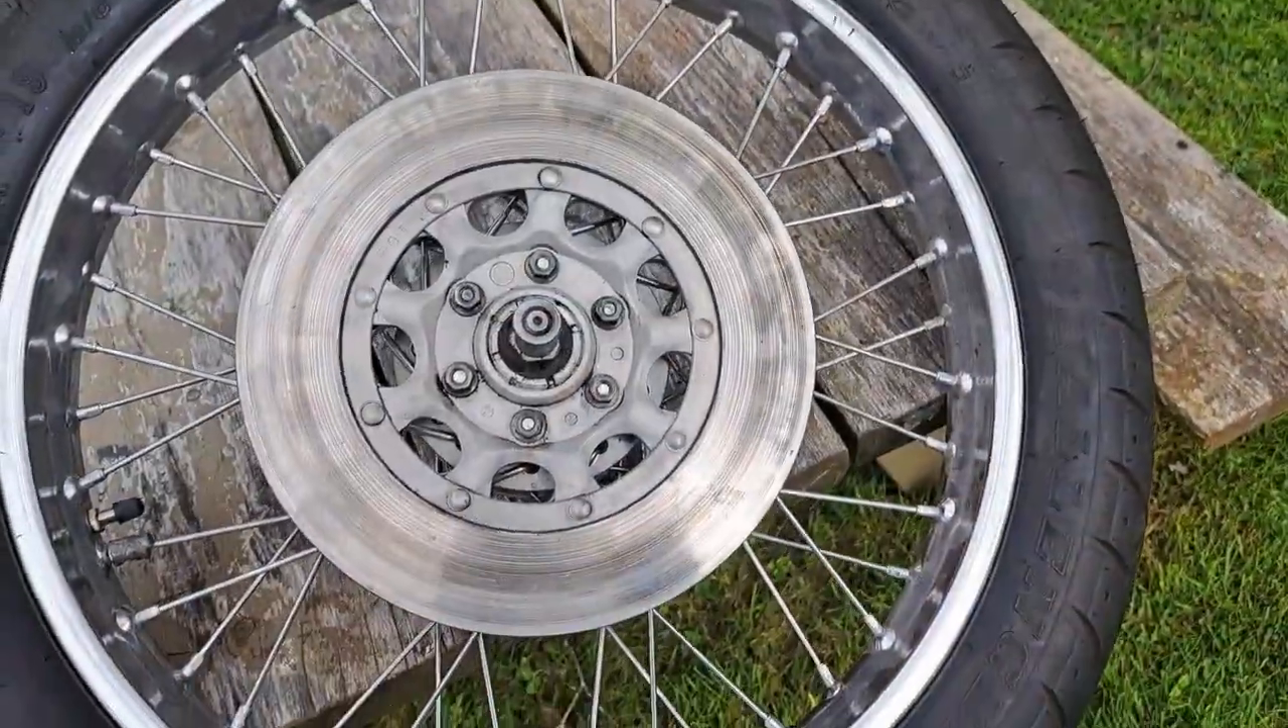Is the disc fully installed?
Yes.